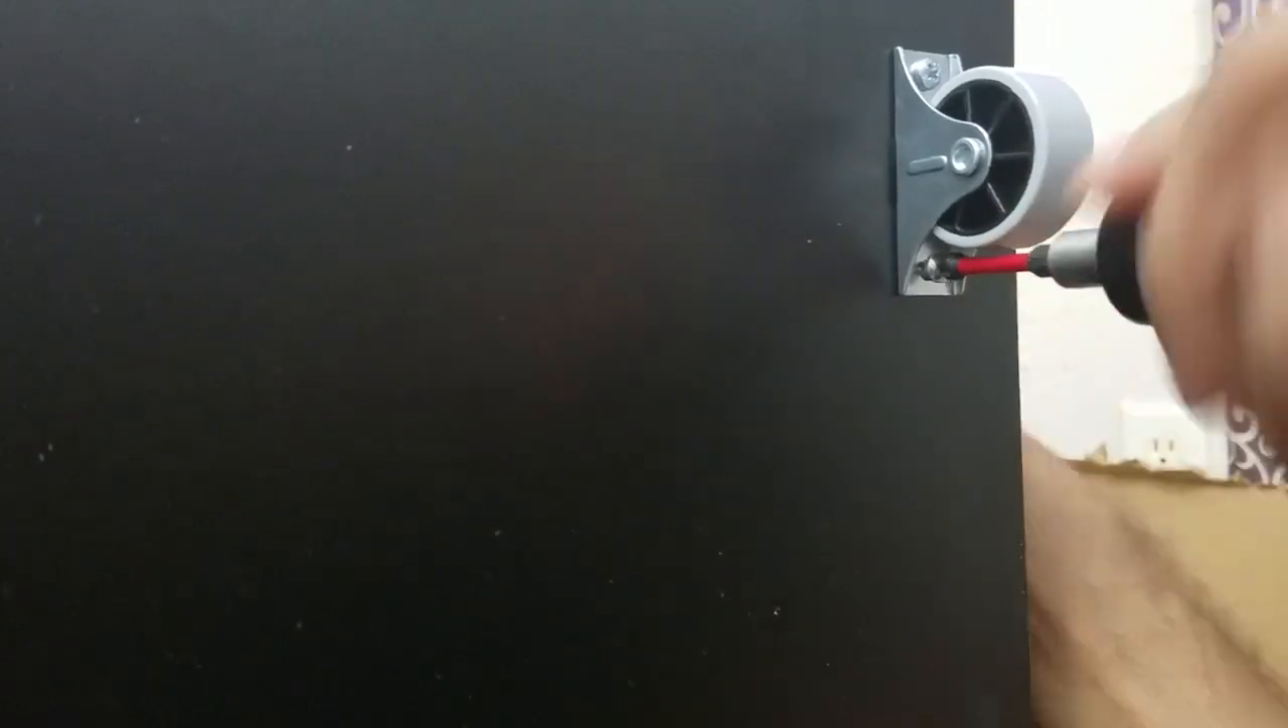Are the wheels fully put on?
No.